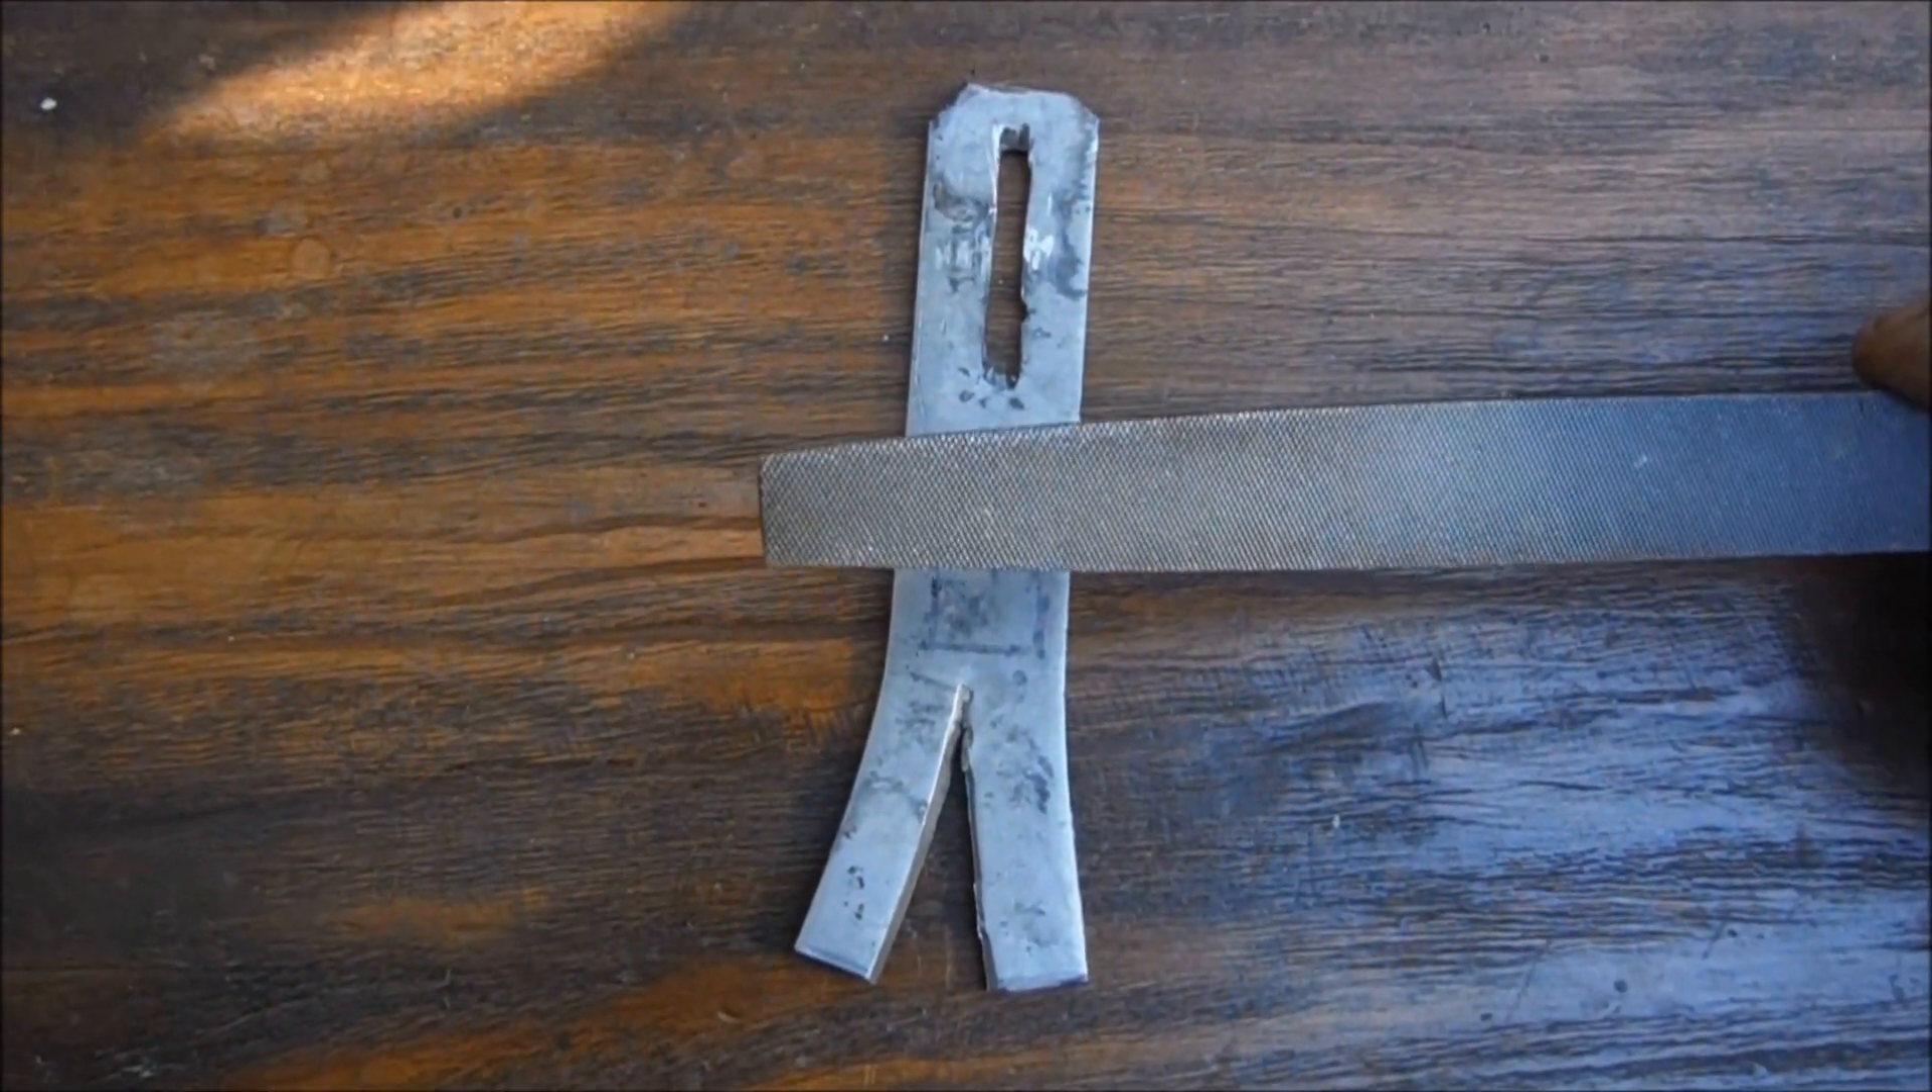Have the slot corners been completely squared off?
No.